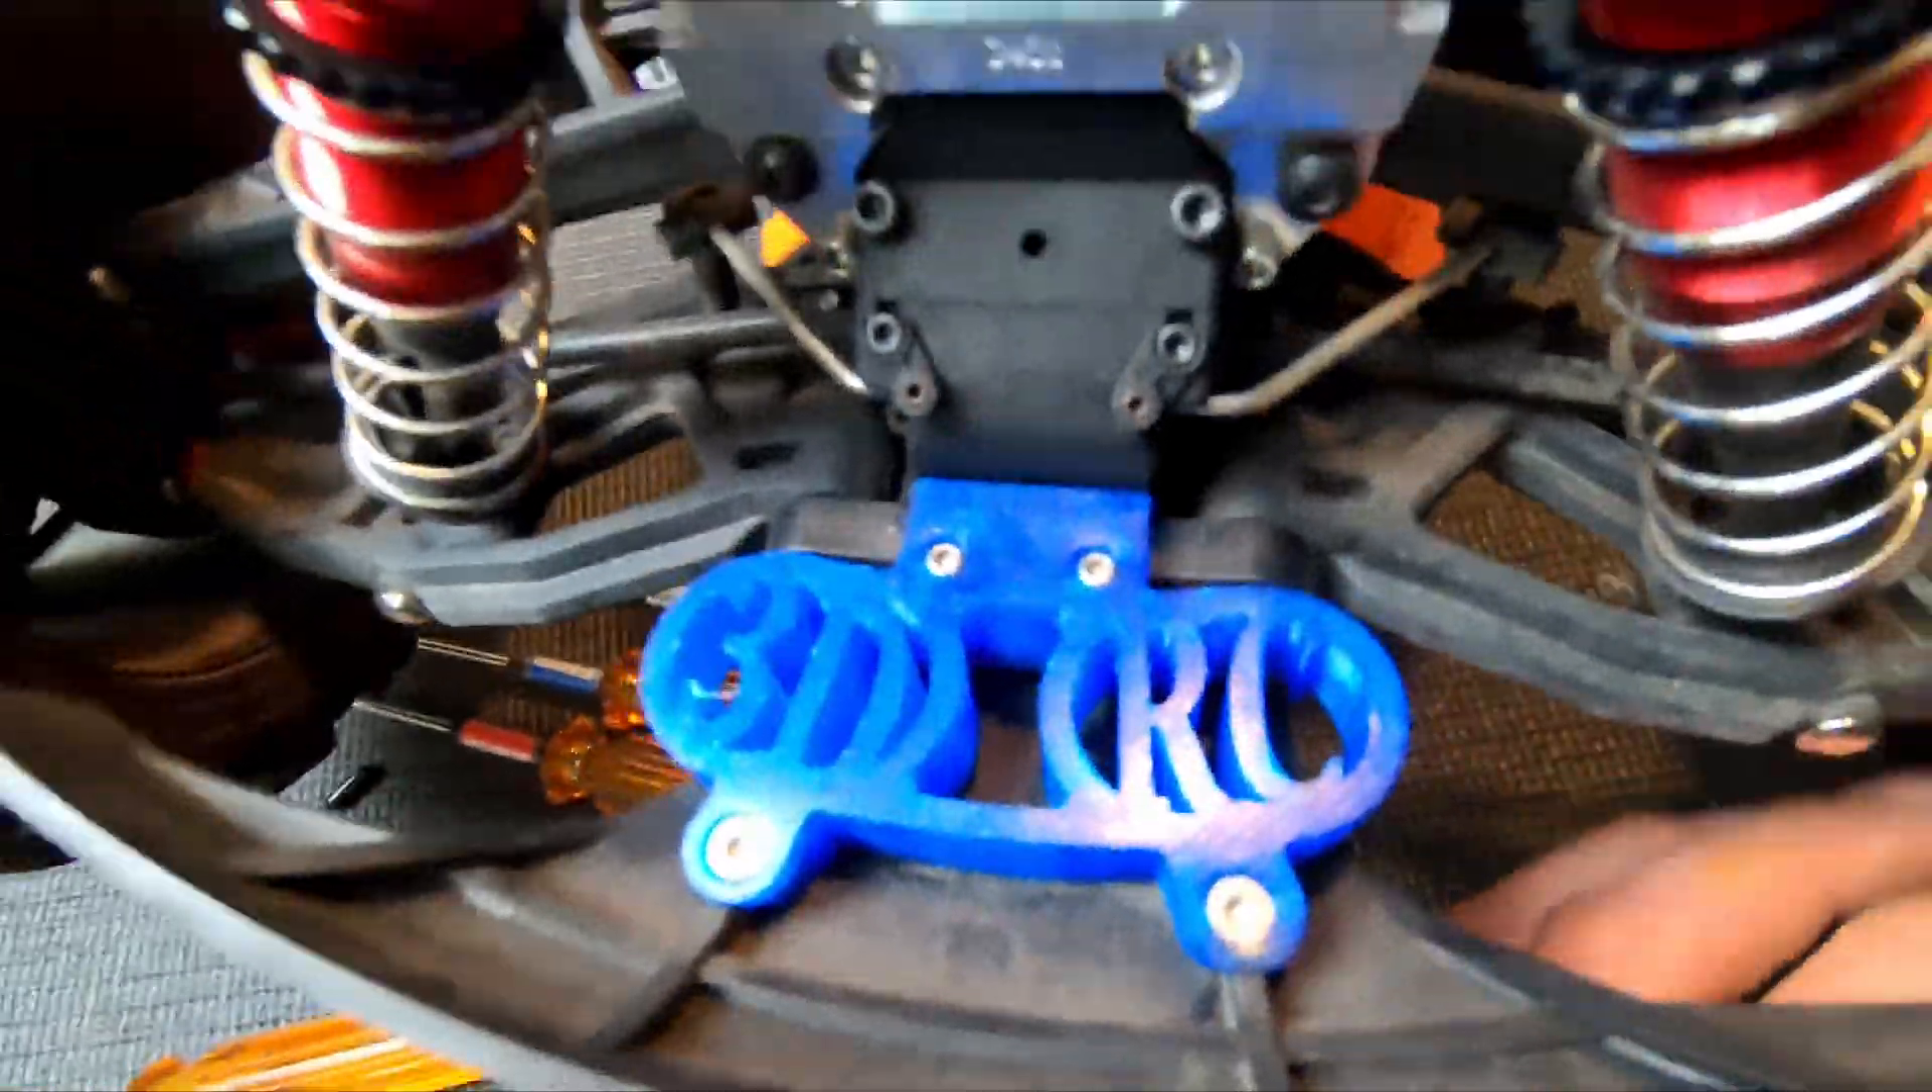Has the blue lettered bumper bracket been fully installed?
Yes.